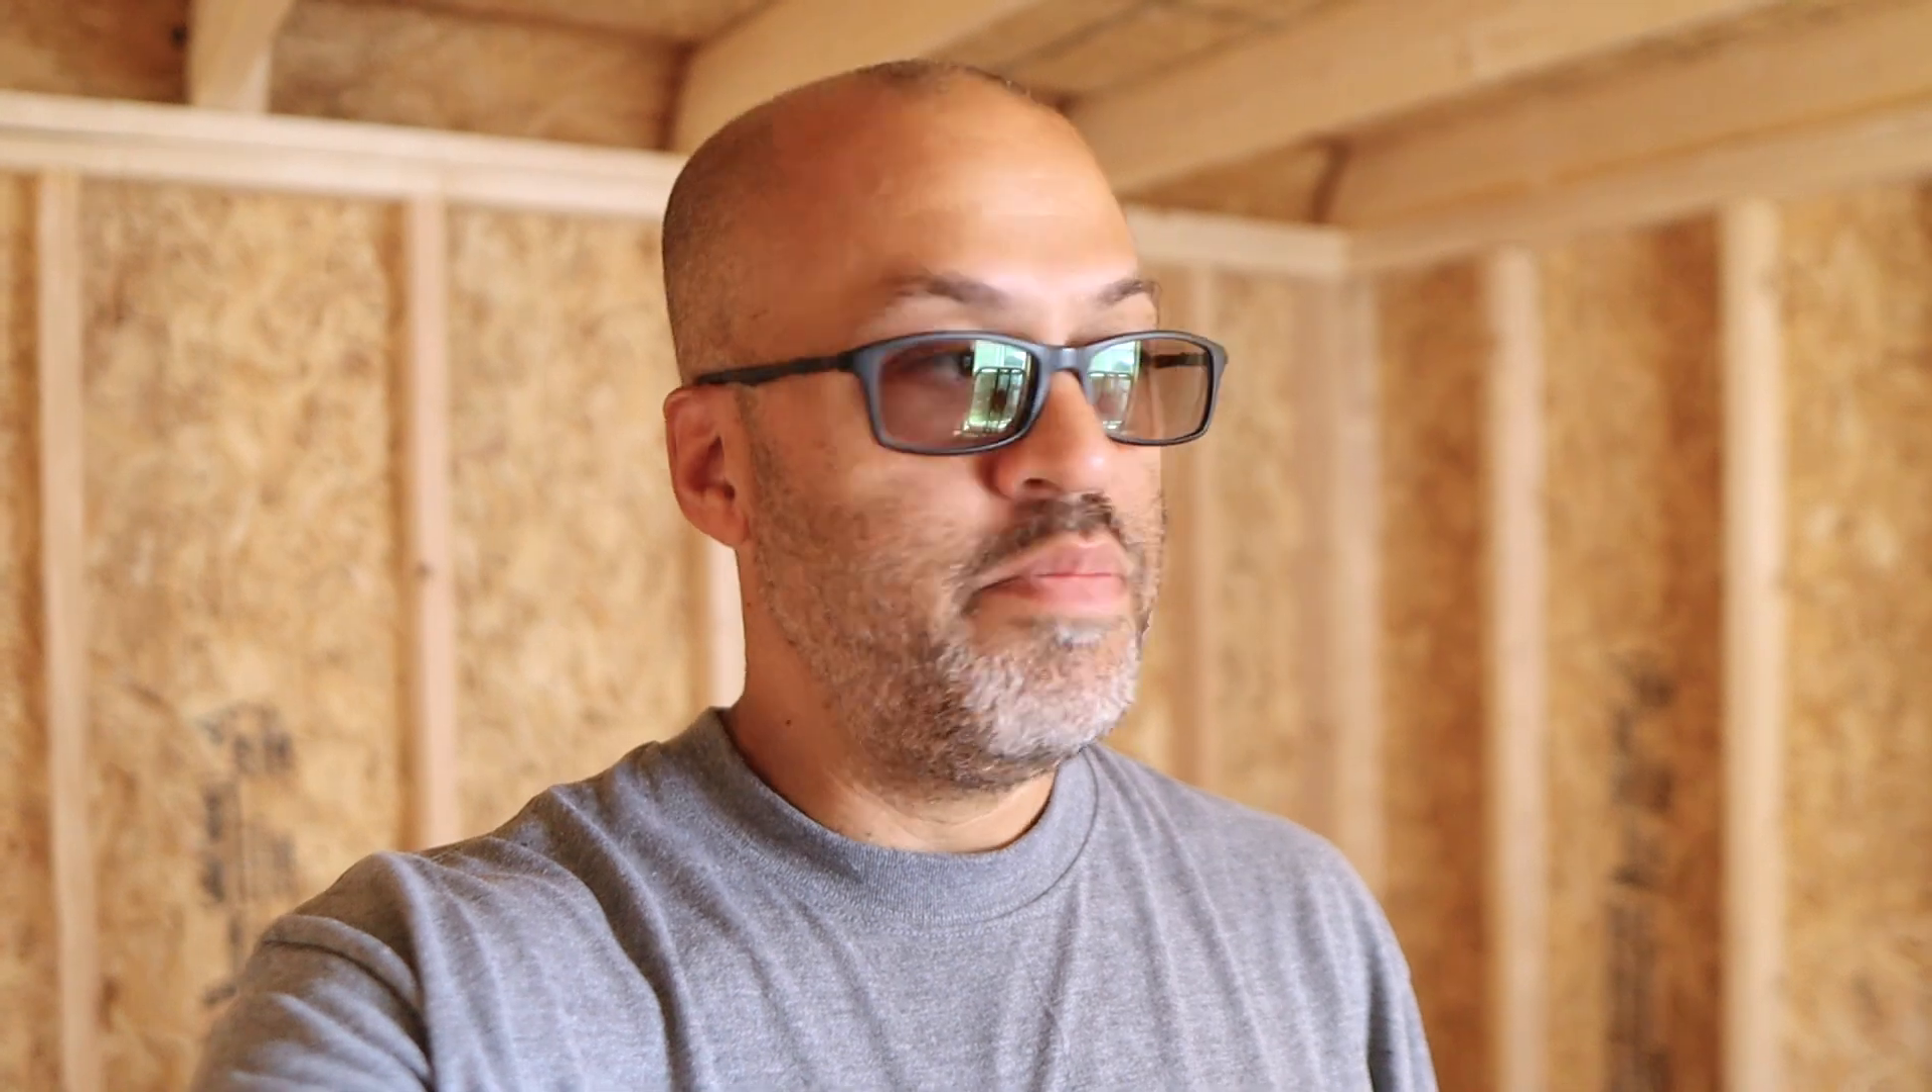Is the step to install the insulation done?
No.